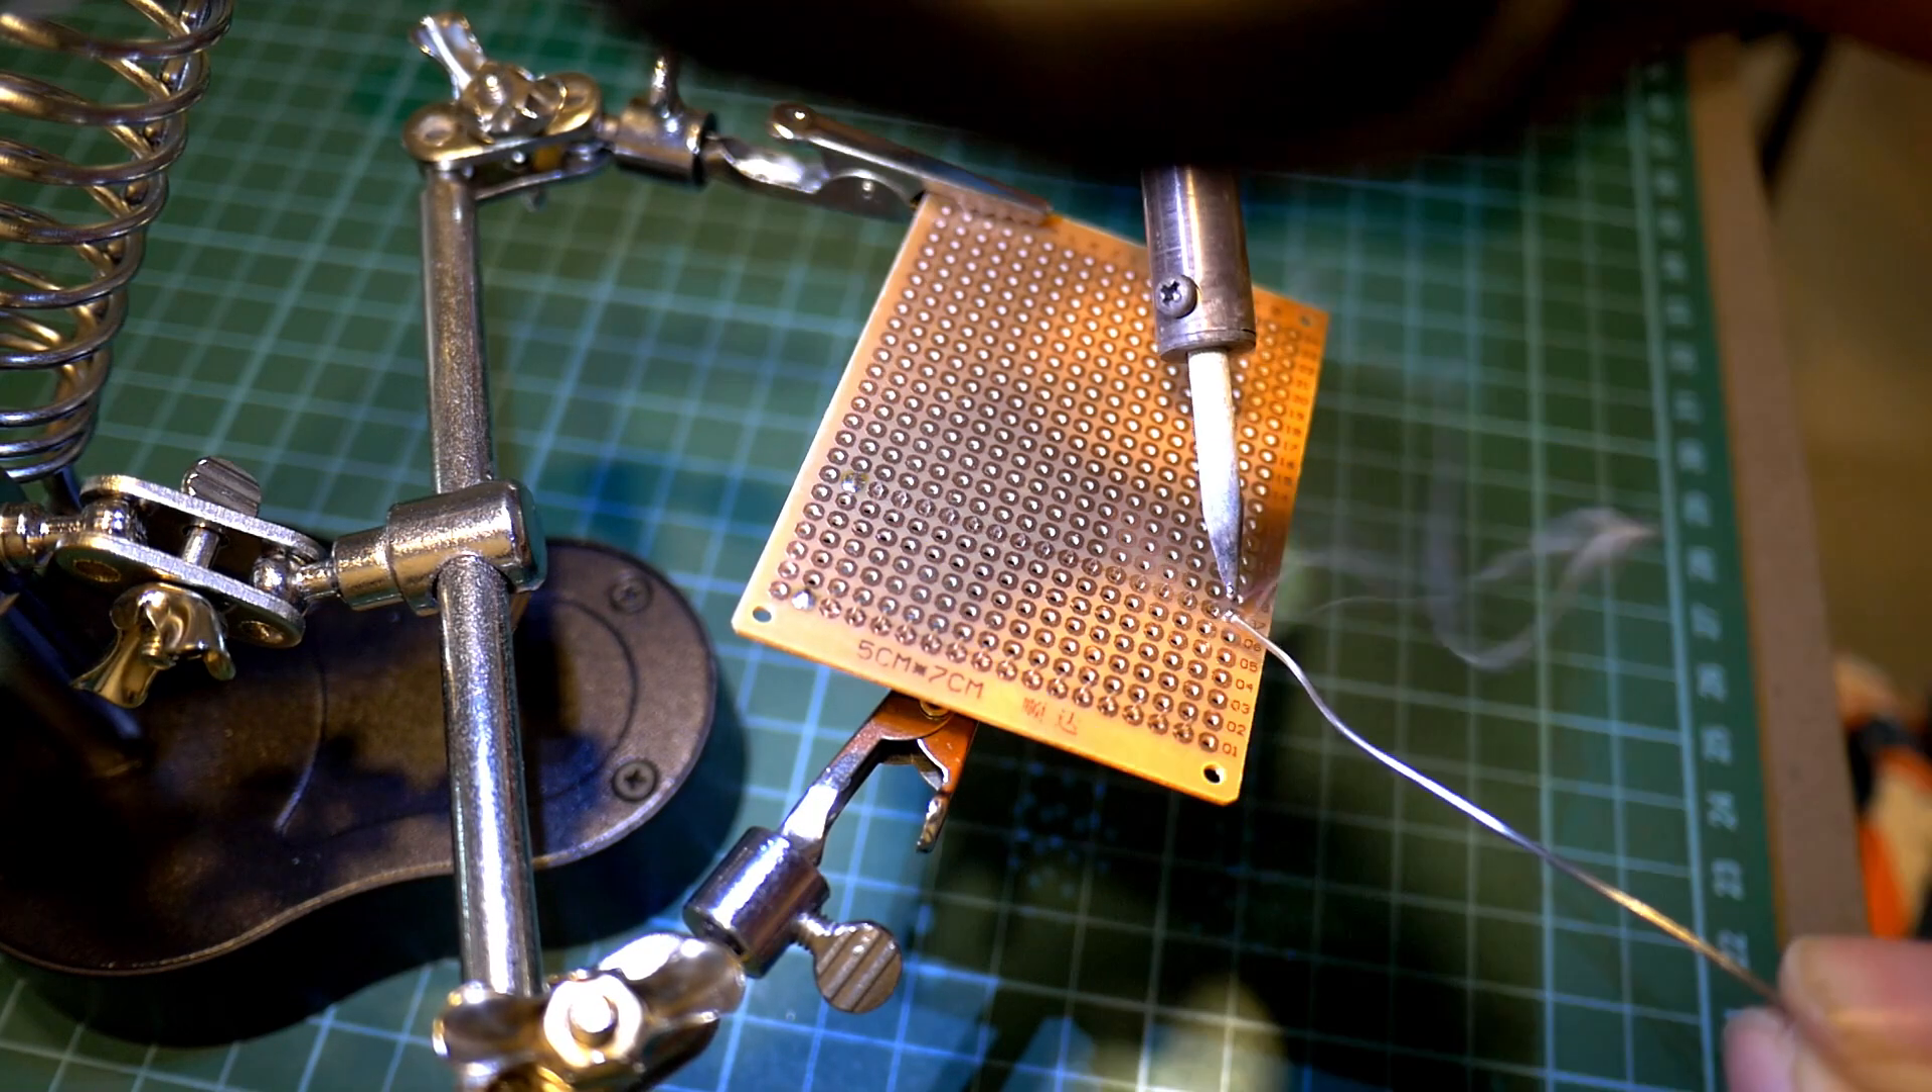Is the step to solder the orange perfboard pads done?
No.